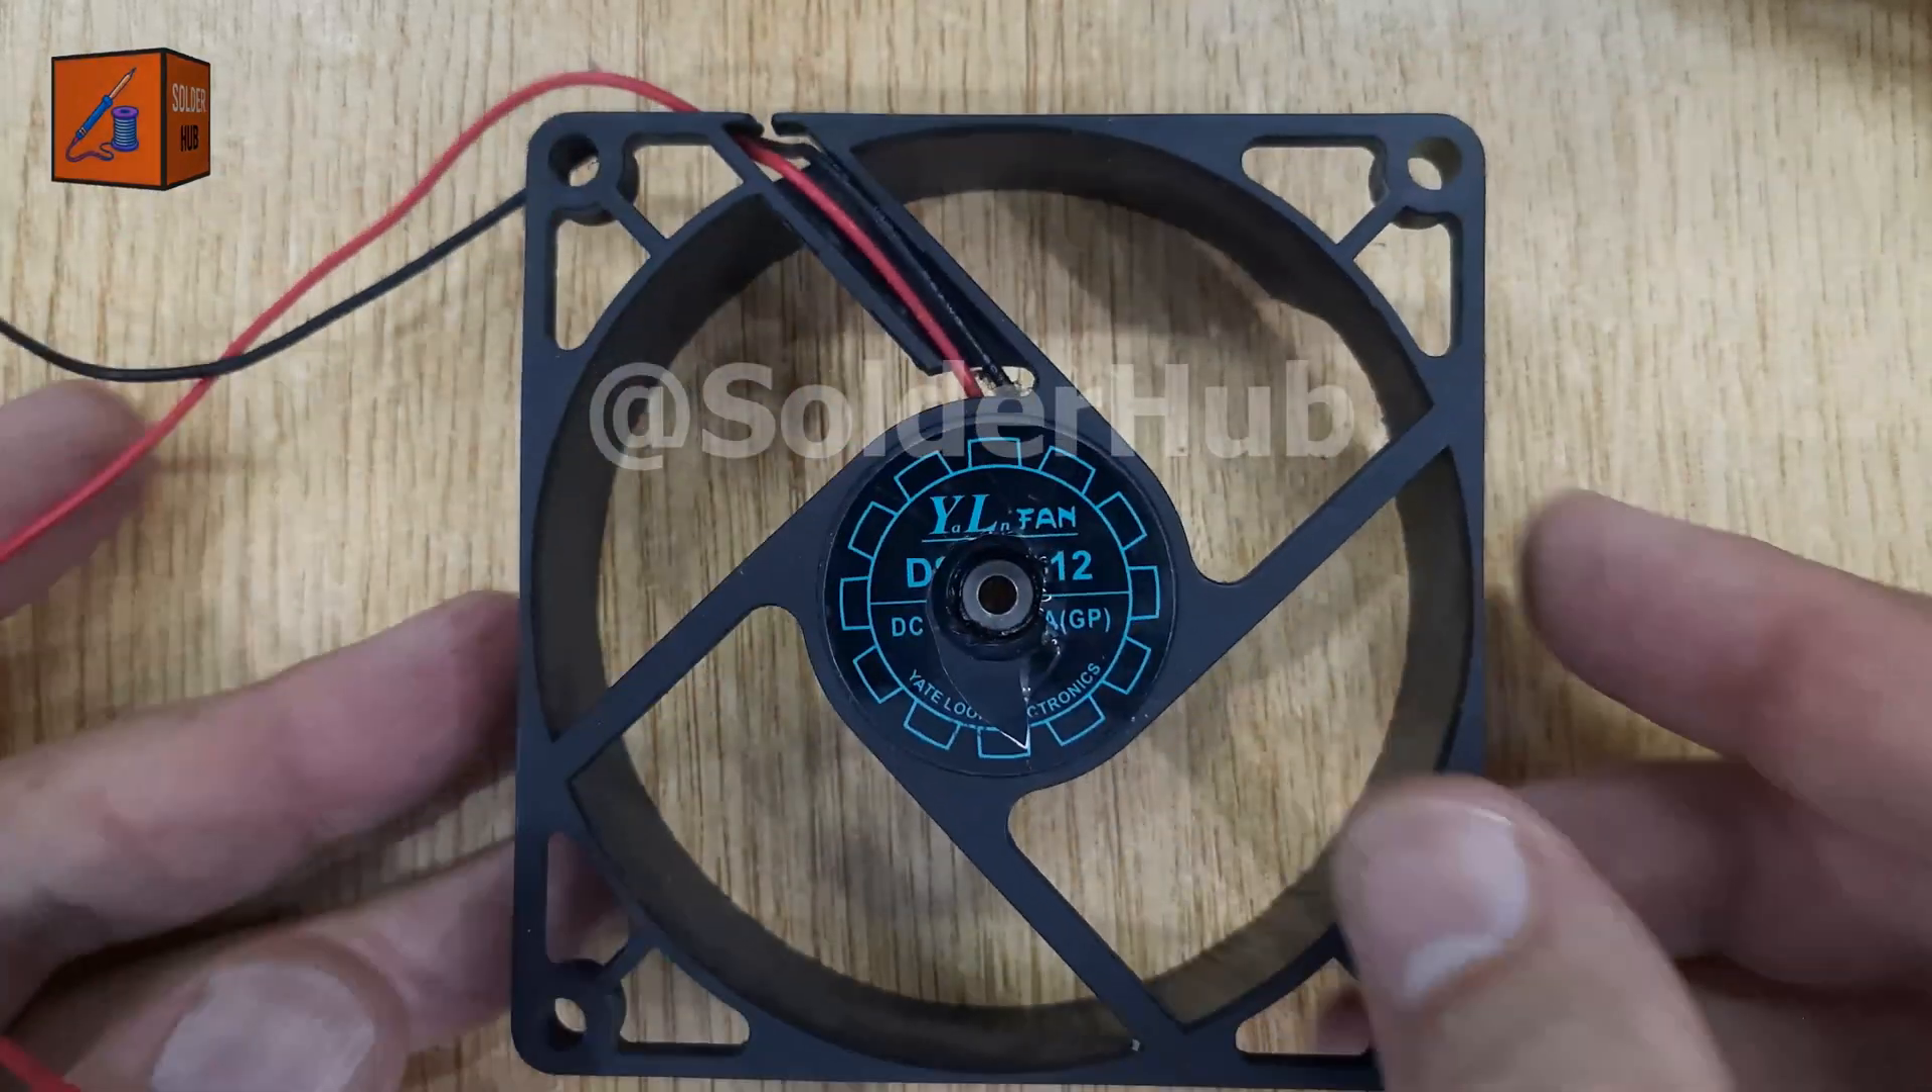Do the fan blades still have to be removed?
No.